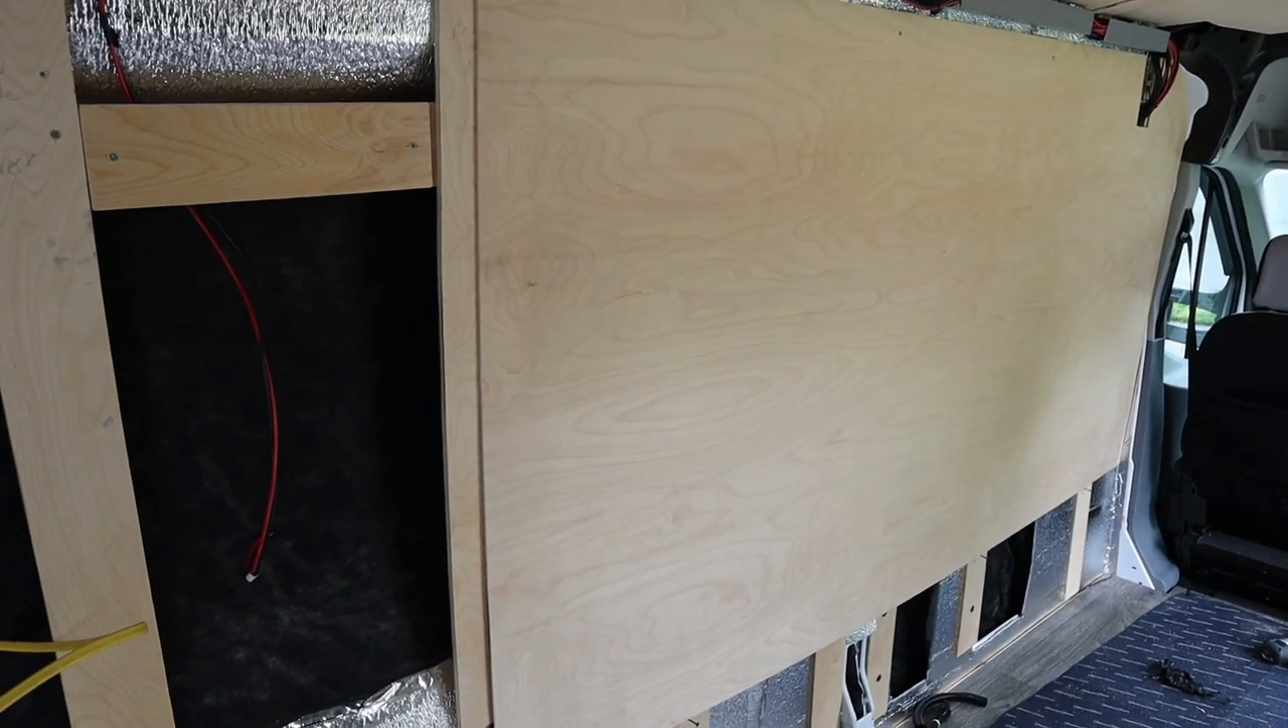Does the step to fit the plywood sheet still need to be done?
No.